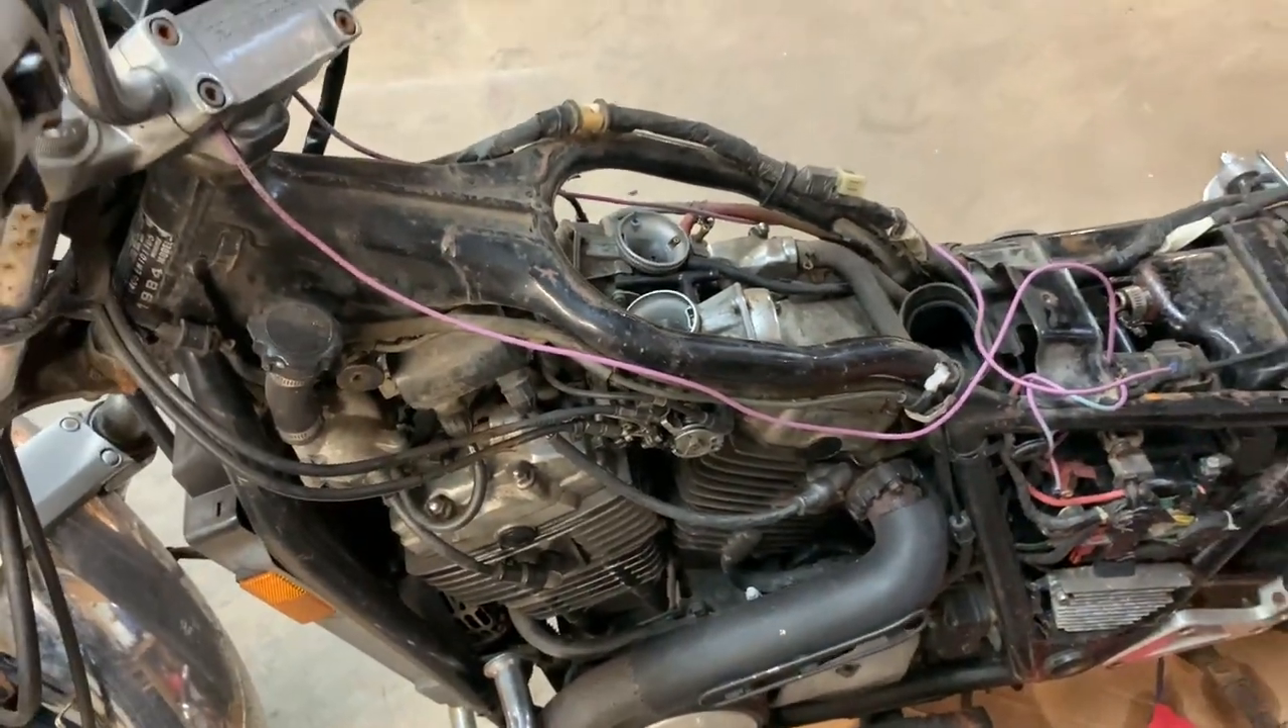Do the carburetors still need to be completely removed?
Yes.